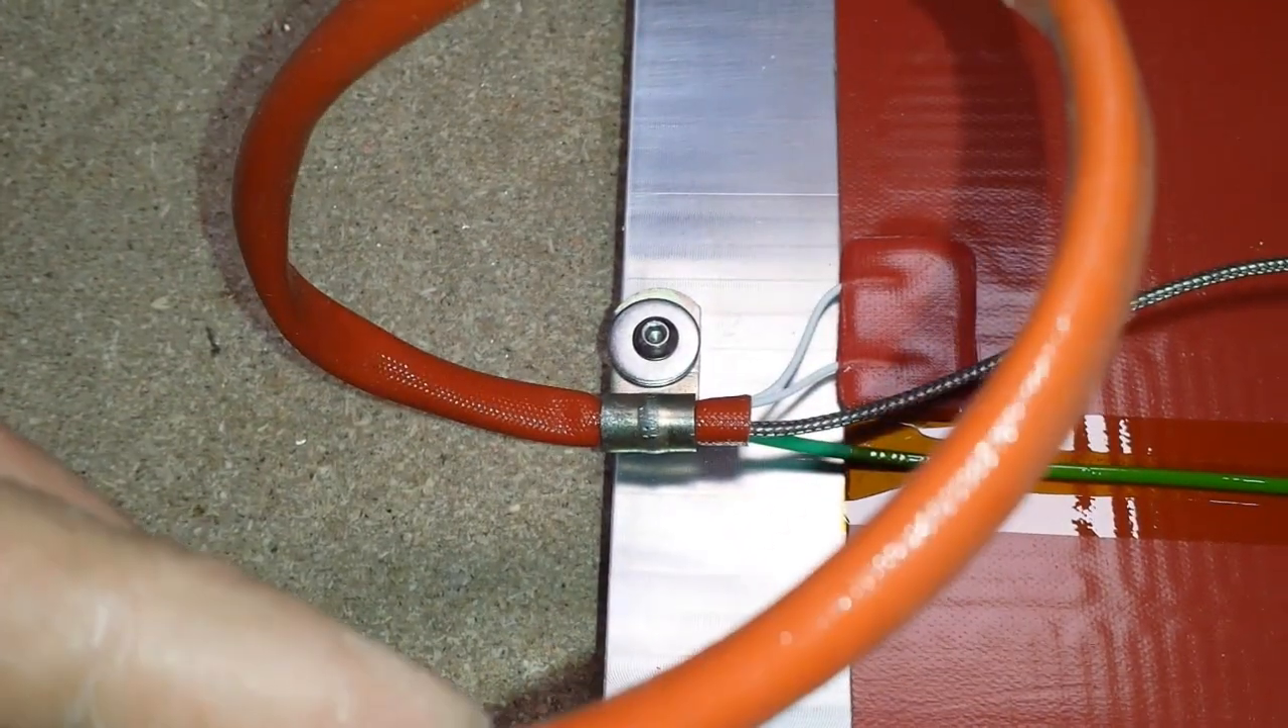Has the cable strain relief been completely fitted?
Yes.